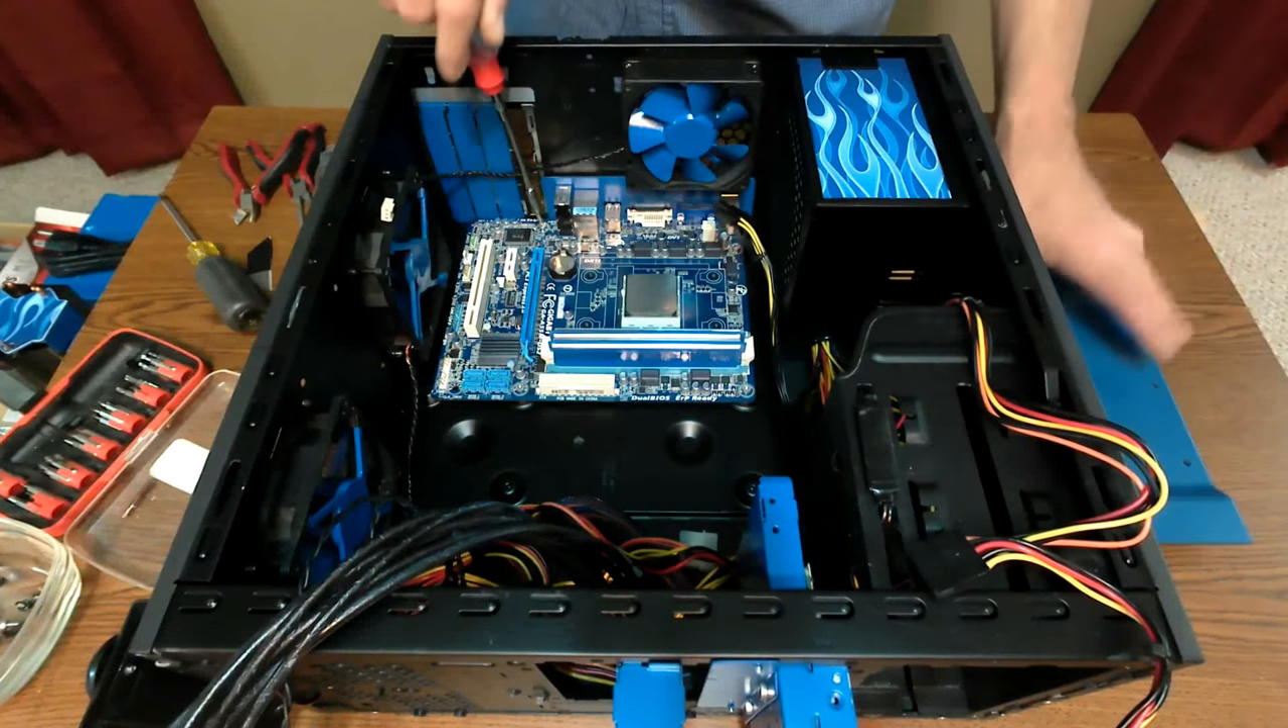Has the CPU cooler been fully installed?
No.